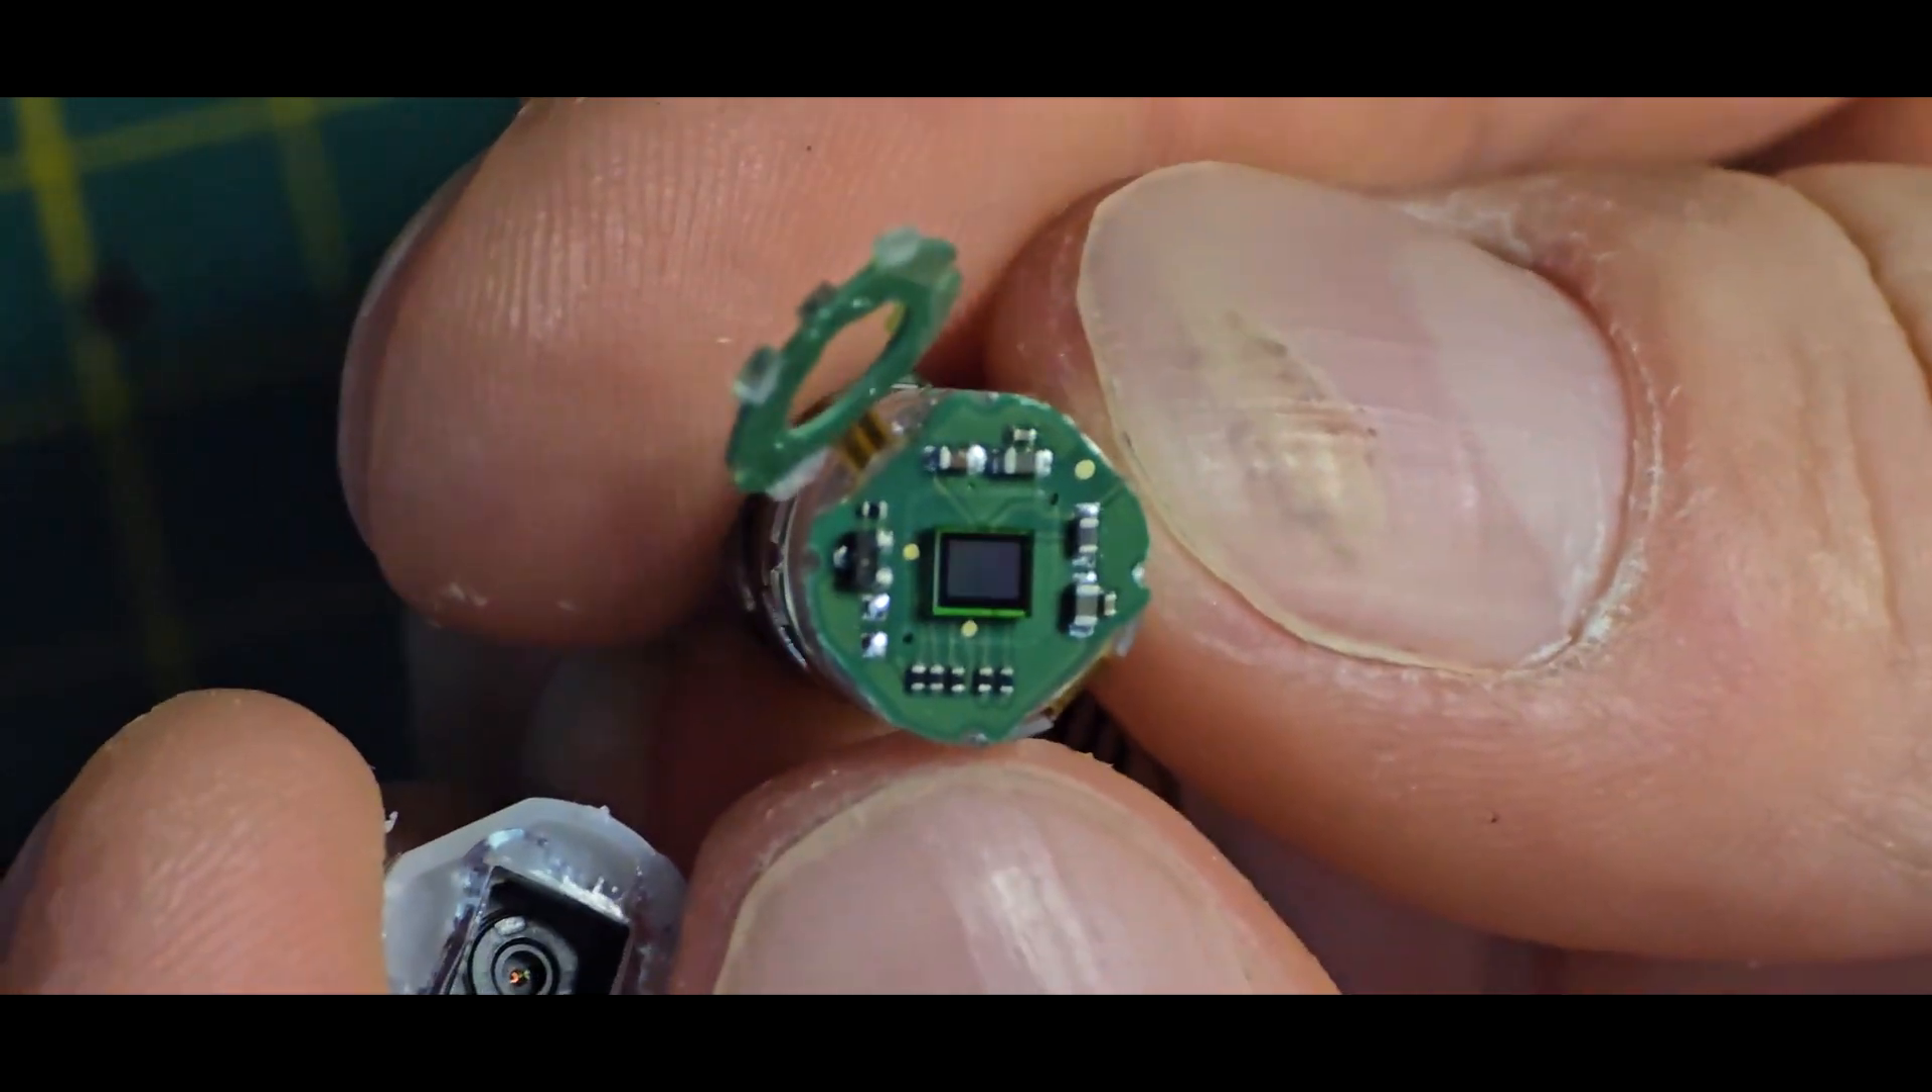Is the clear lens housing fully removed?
Yes.